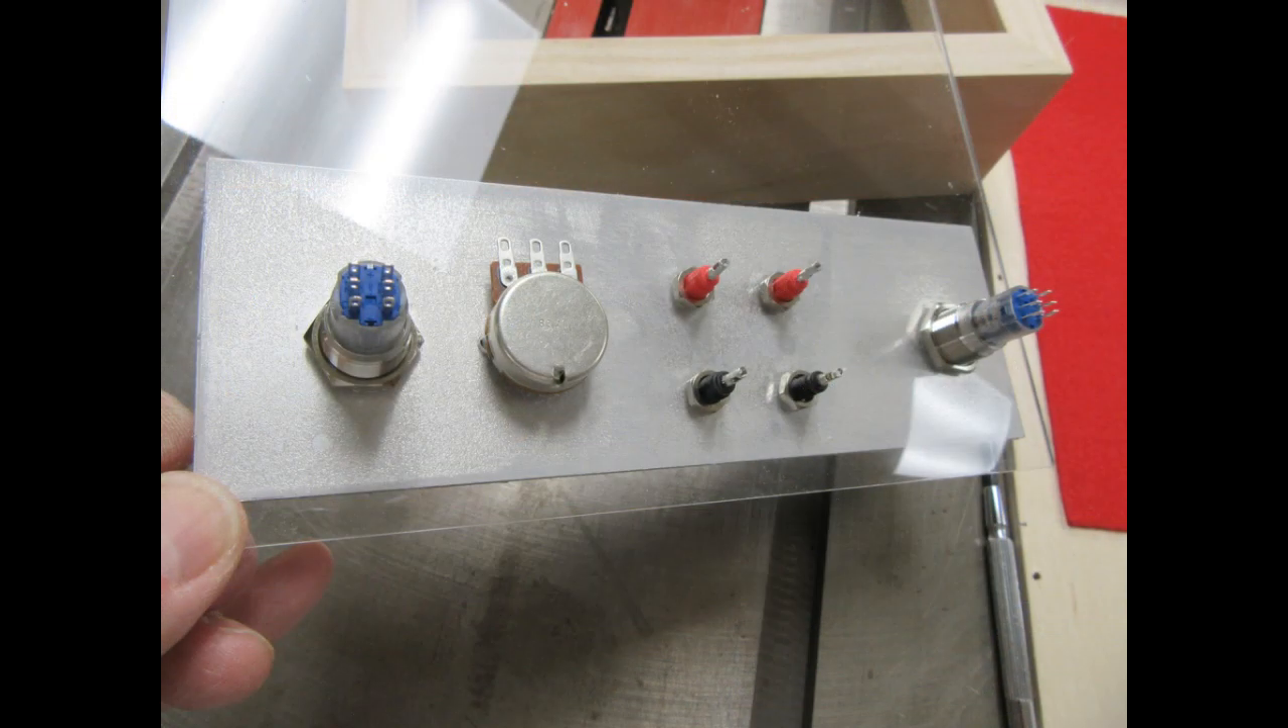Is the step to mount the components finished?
Yes.